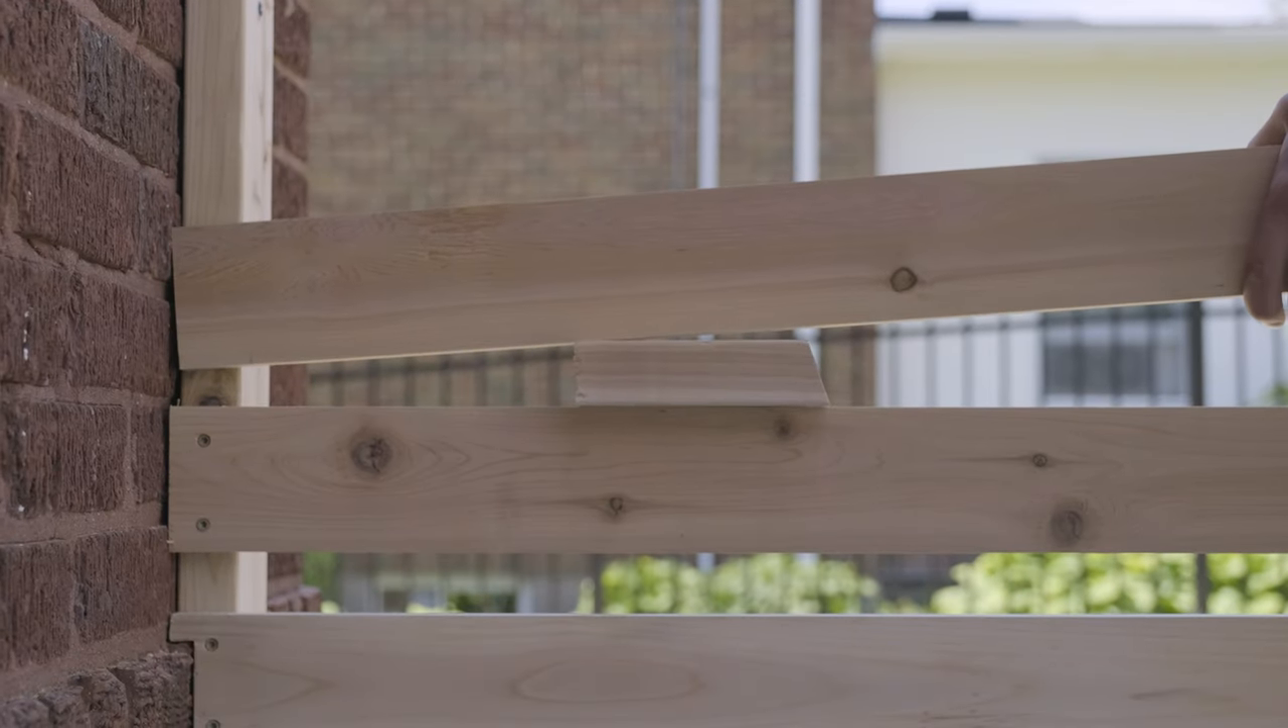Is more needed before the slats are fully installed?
Yes.